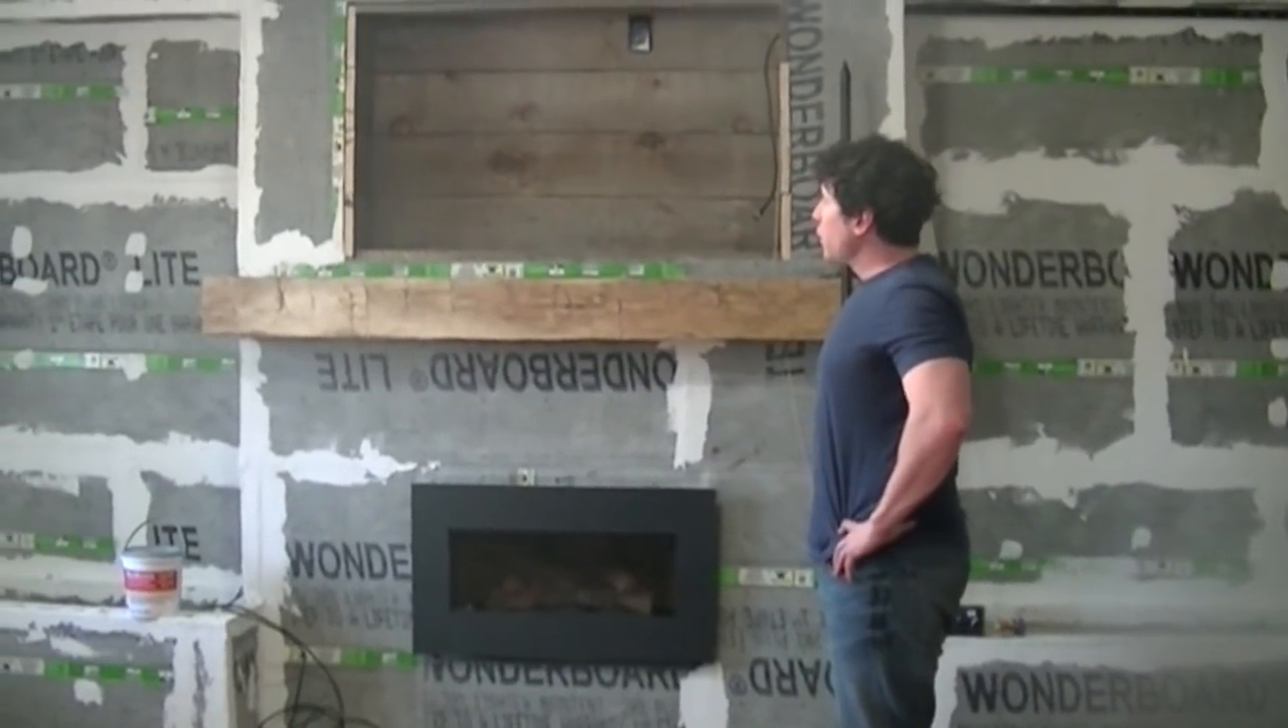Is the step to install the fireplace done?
Yes.